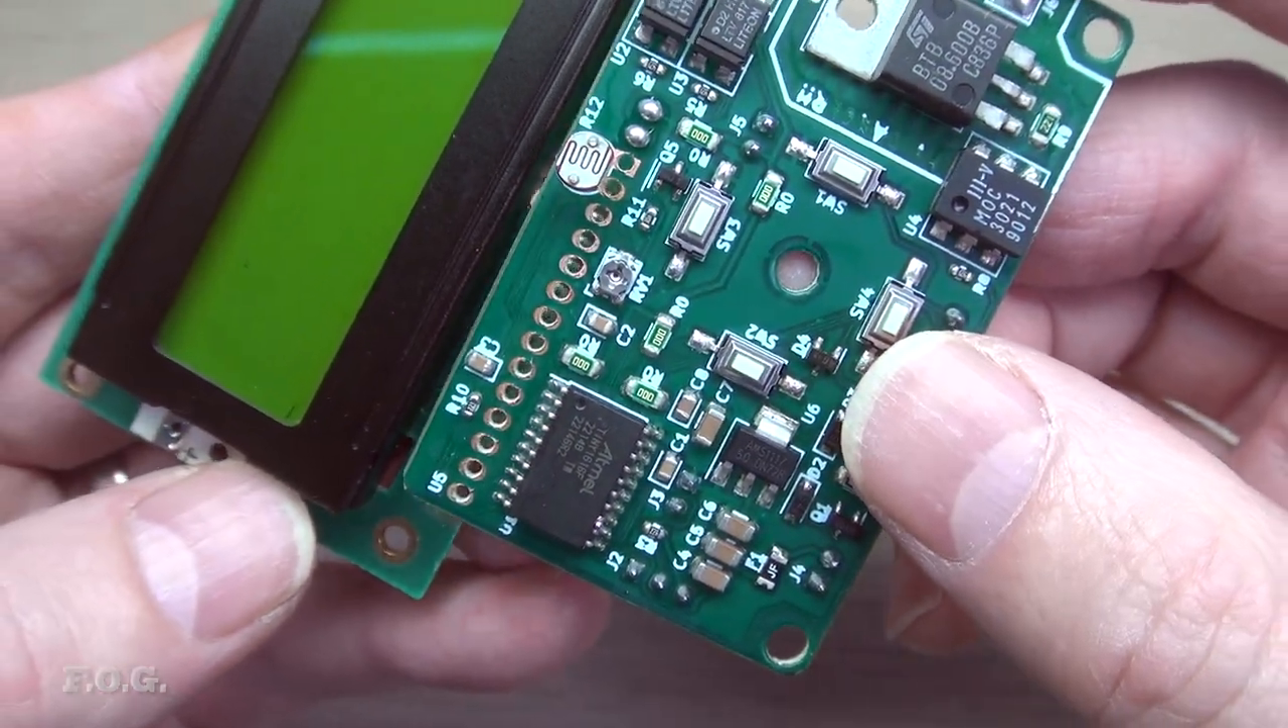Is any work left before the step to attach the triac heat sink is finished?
Yes.